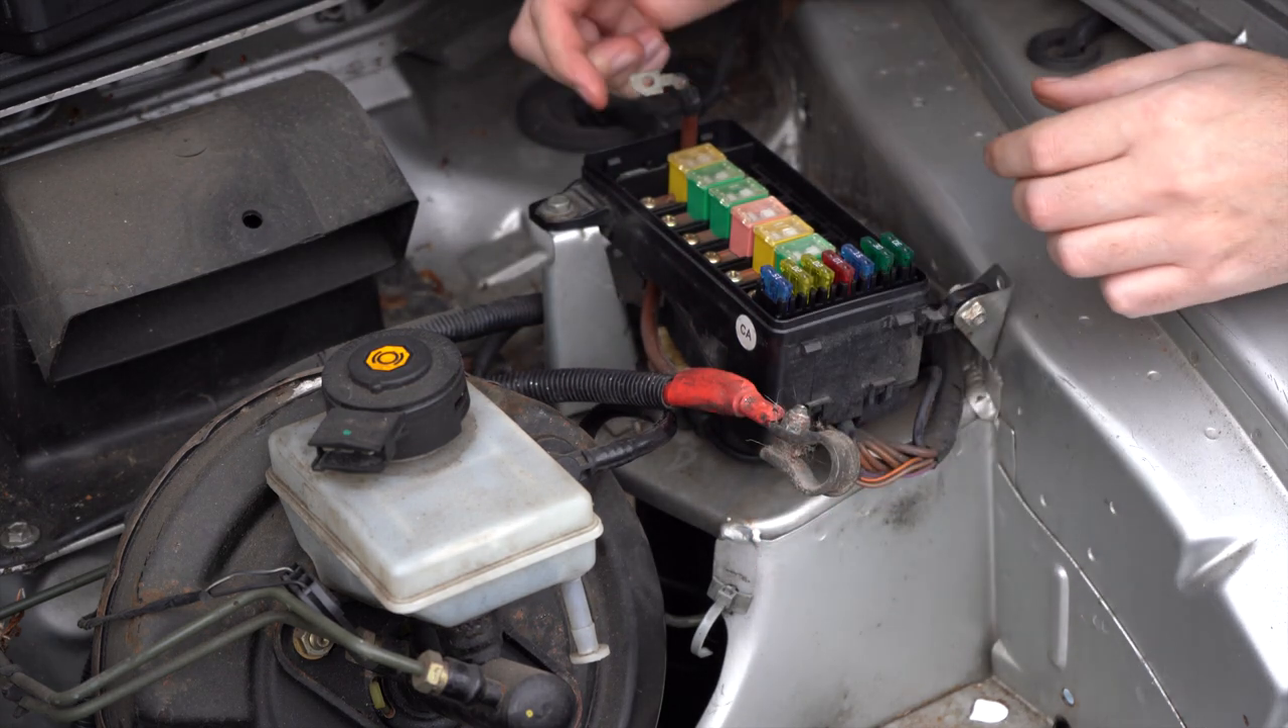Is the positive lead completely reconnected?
No.